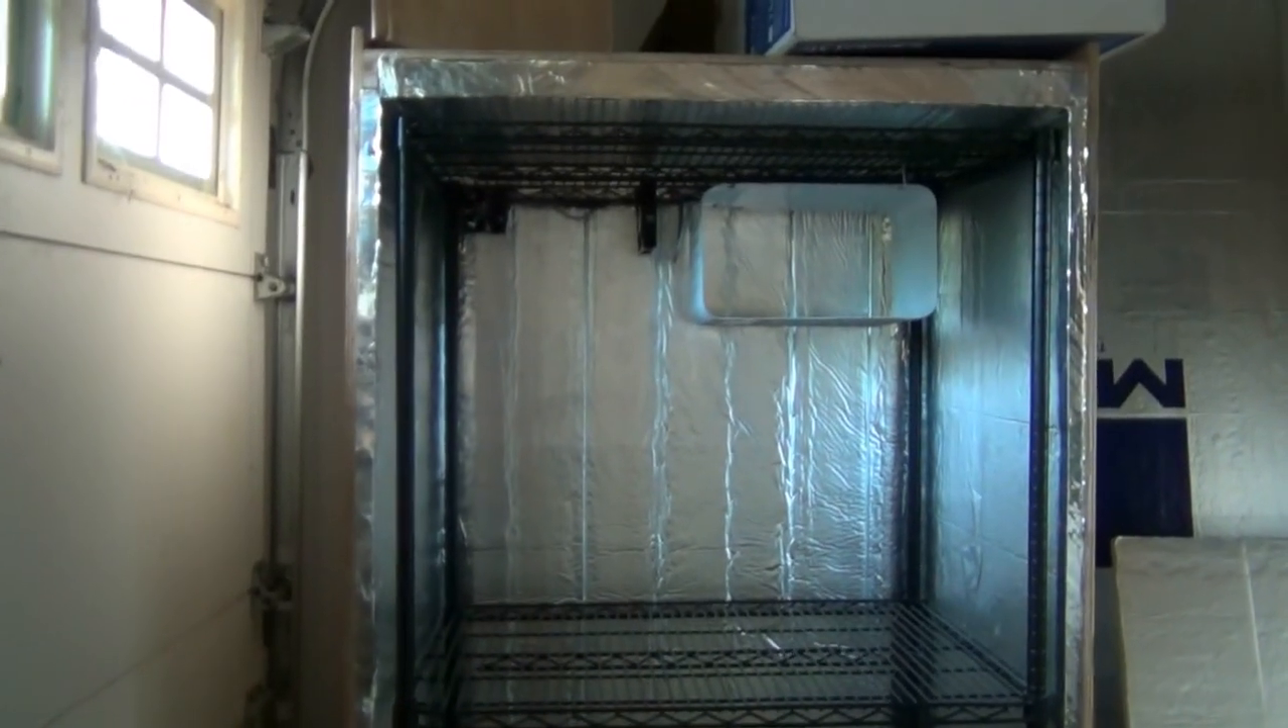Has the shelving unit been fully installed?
Yes.